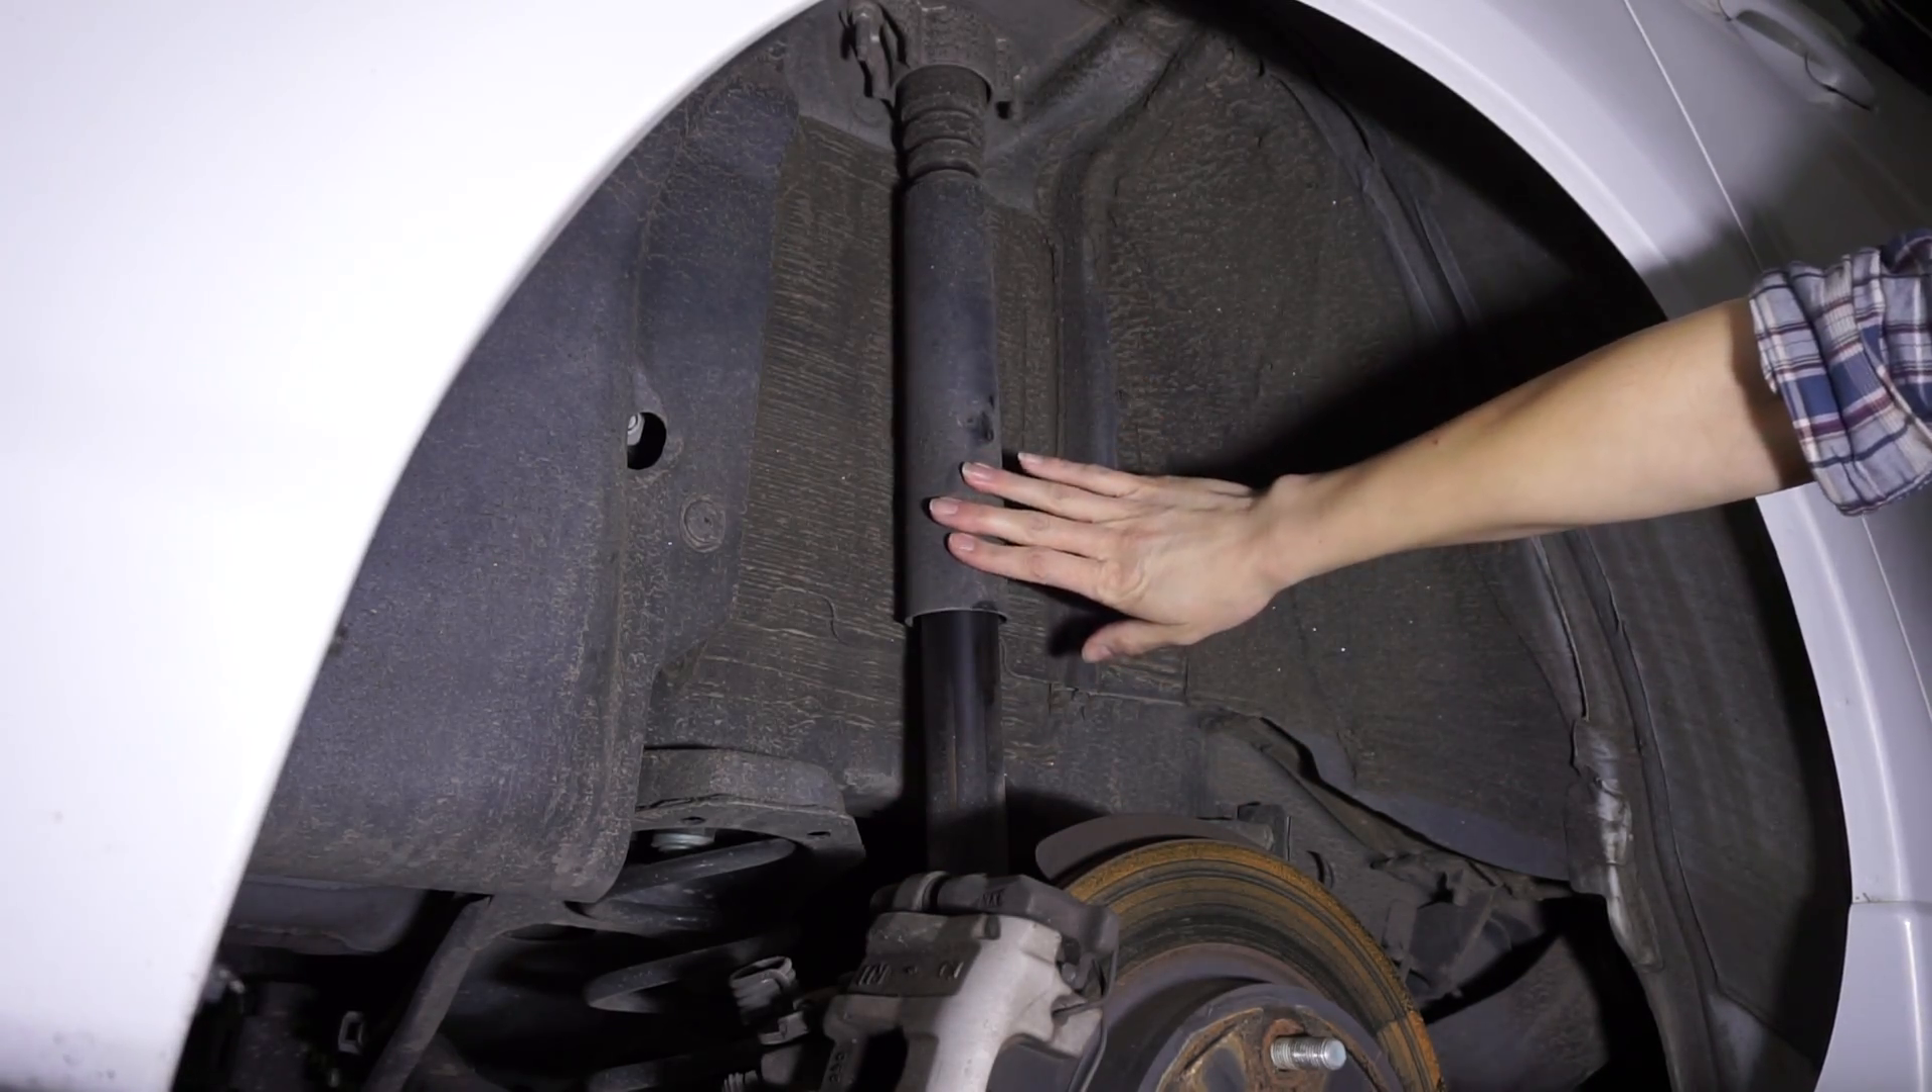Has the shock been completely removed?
No.